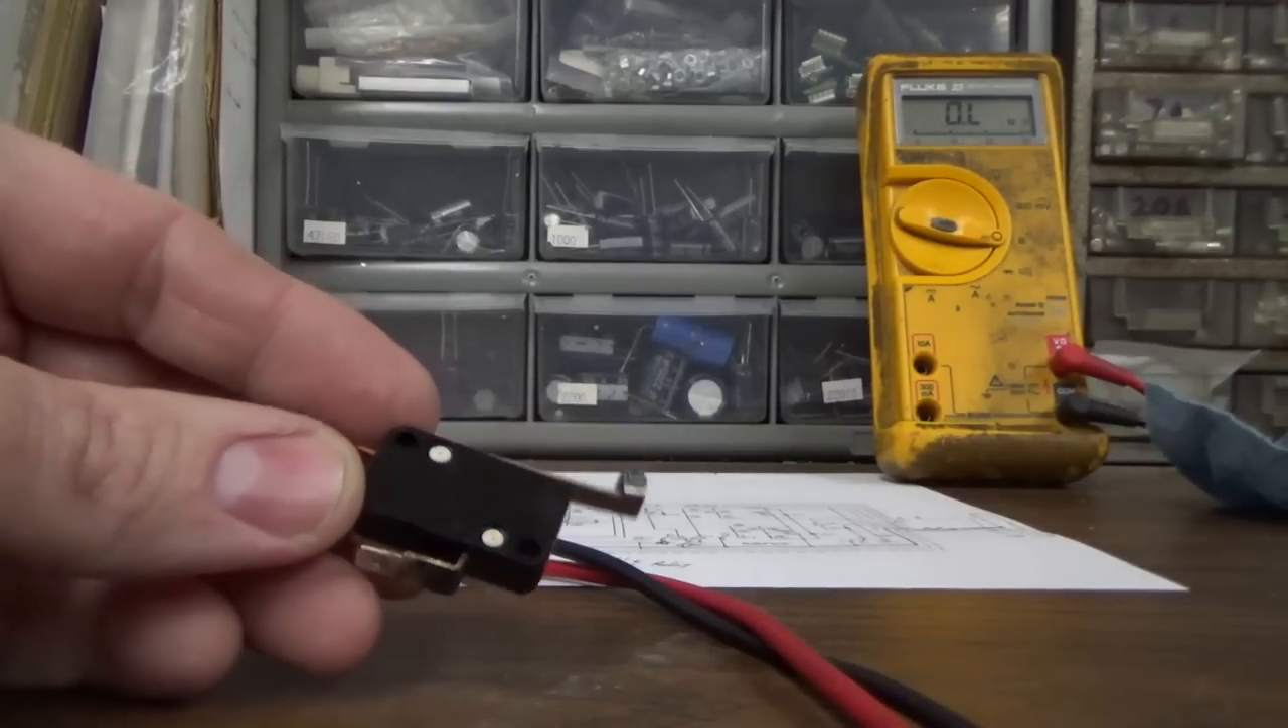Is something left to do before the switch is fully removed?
No.